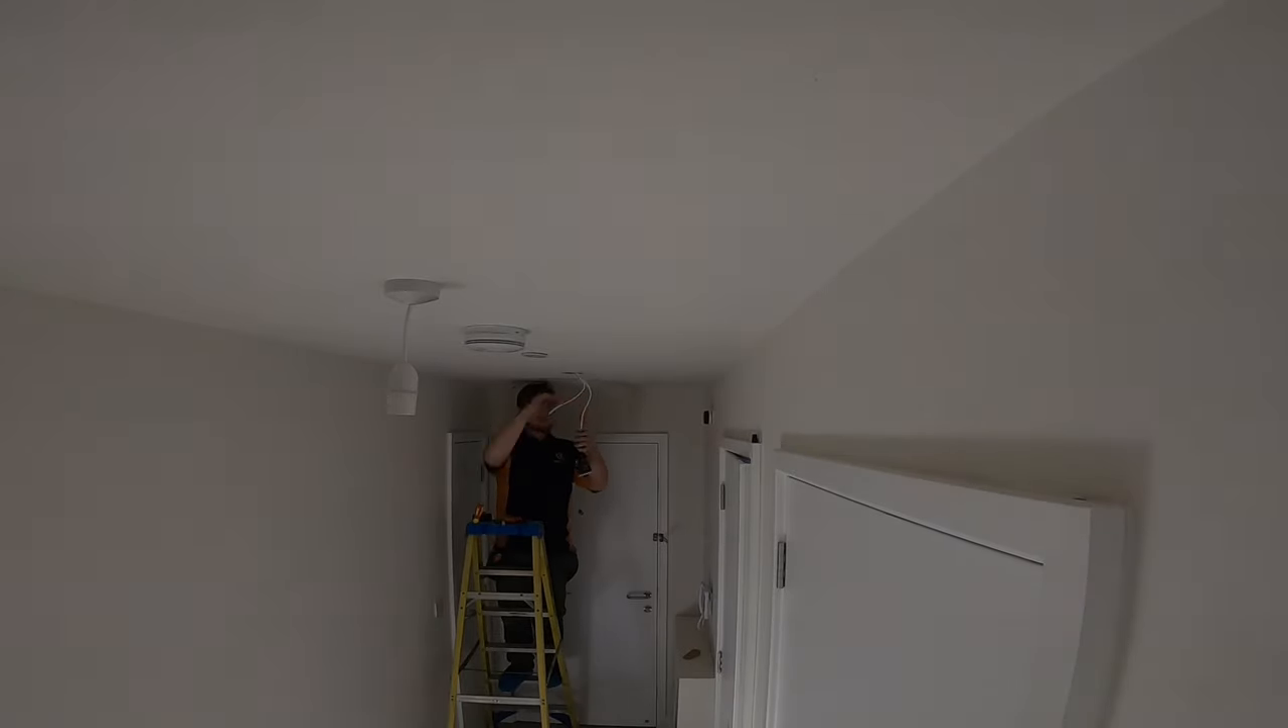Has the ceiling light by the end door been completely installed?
No.